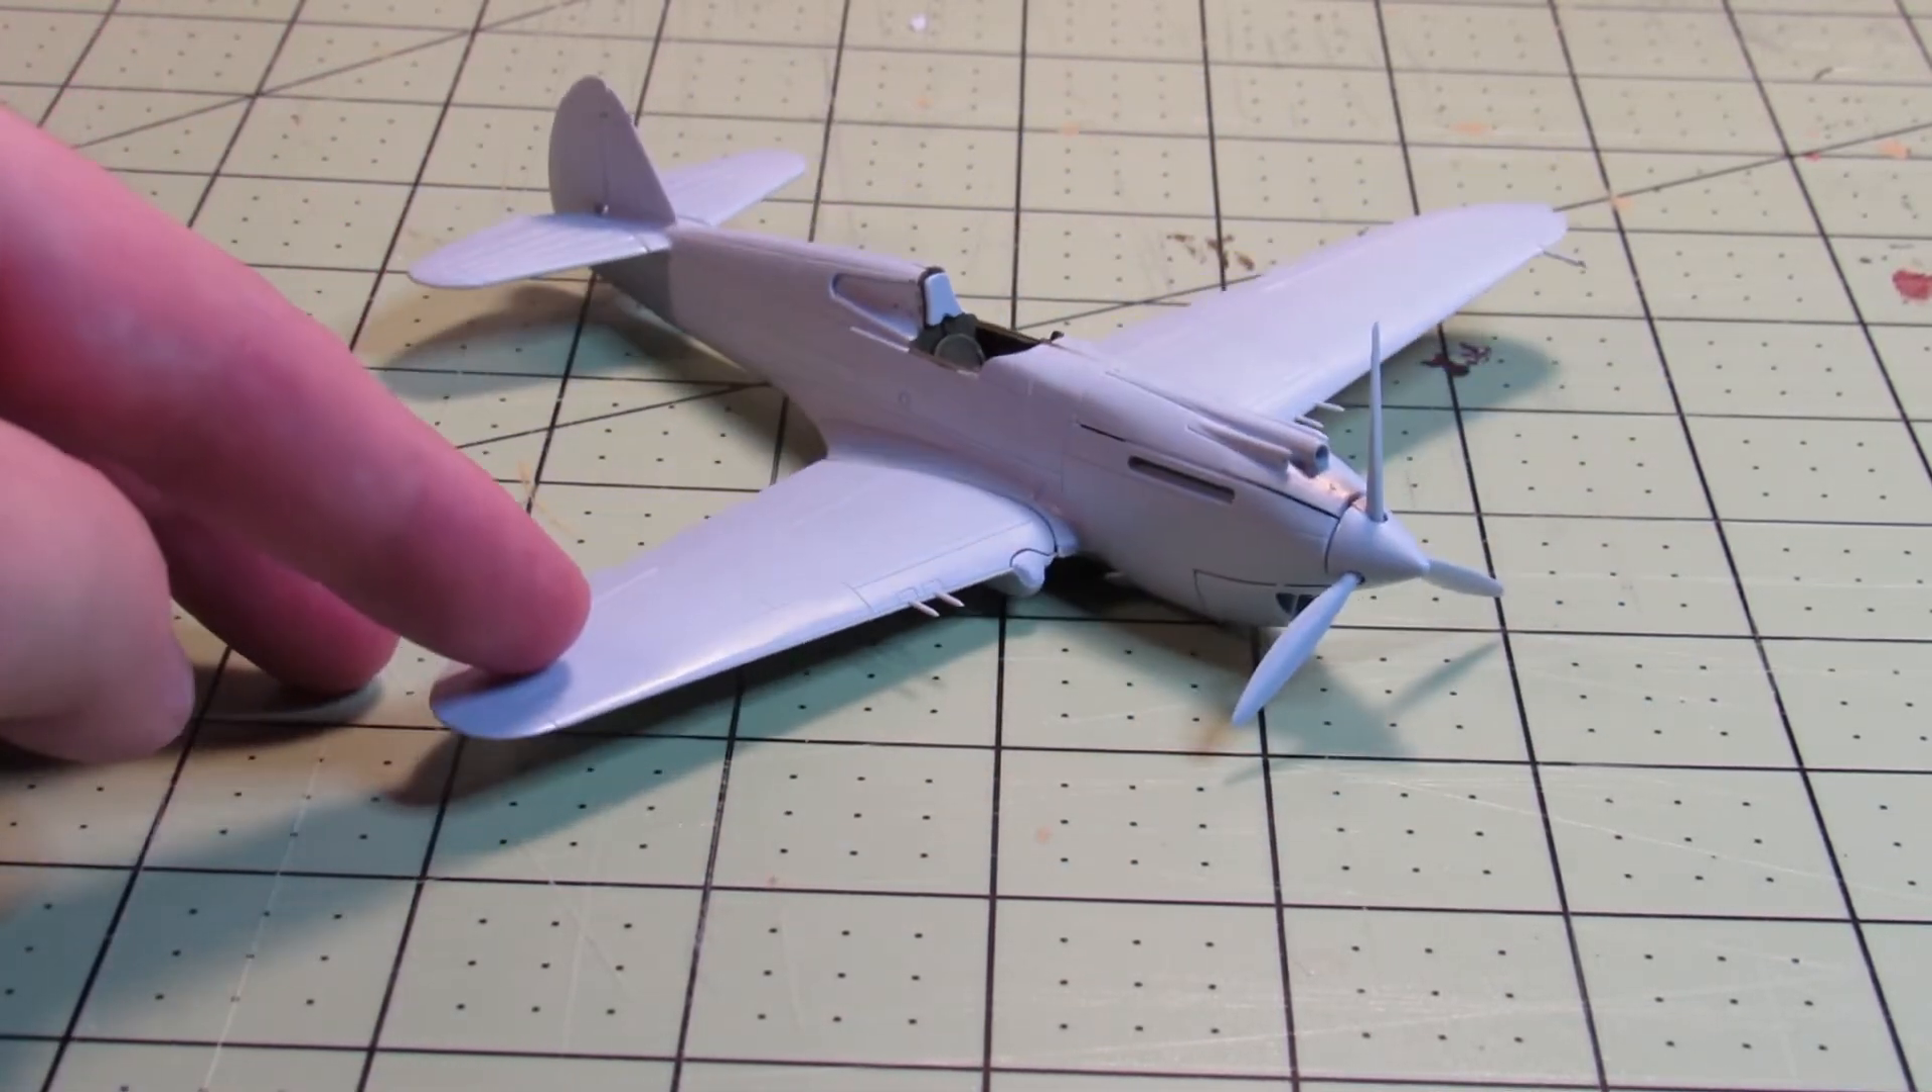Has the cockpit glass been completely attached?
No.